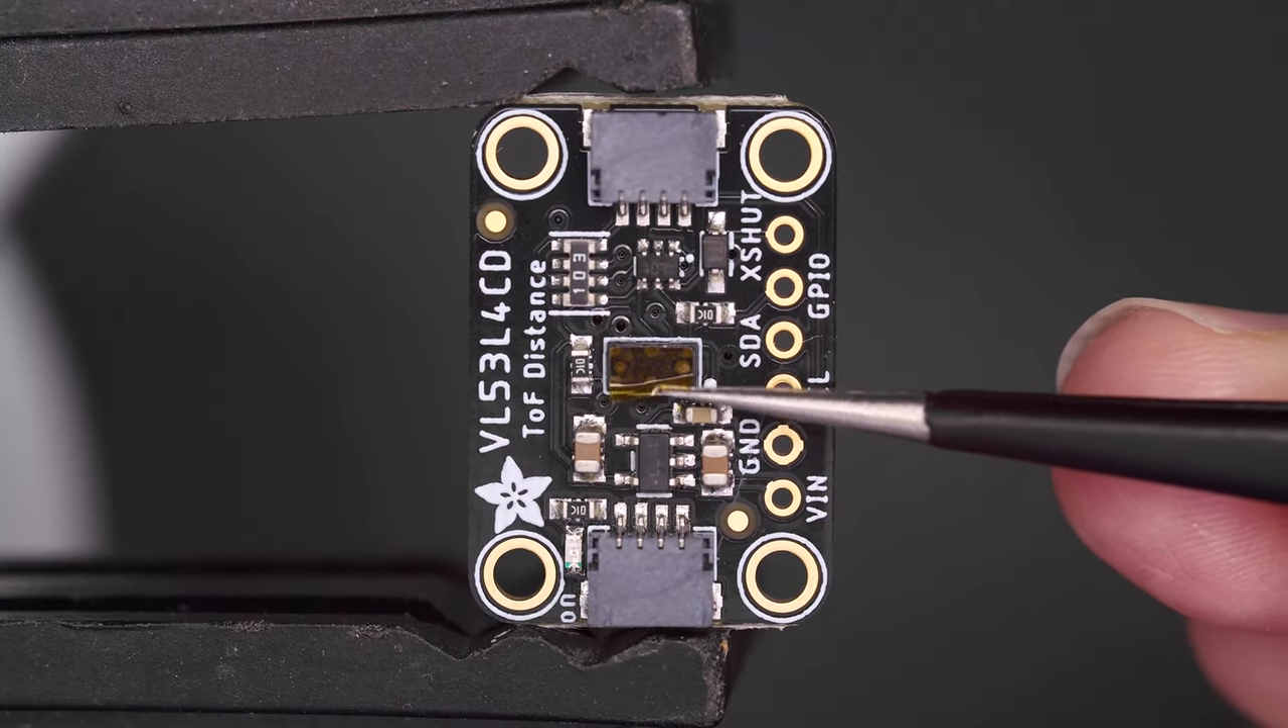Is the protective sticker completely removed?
No.